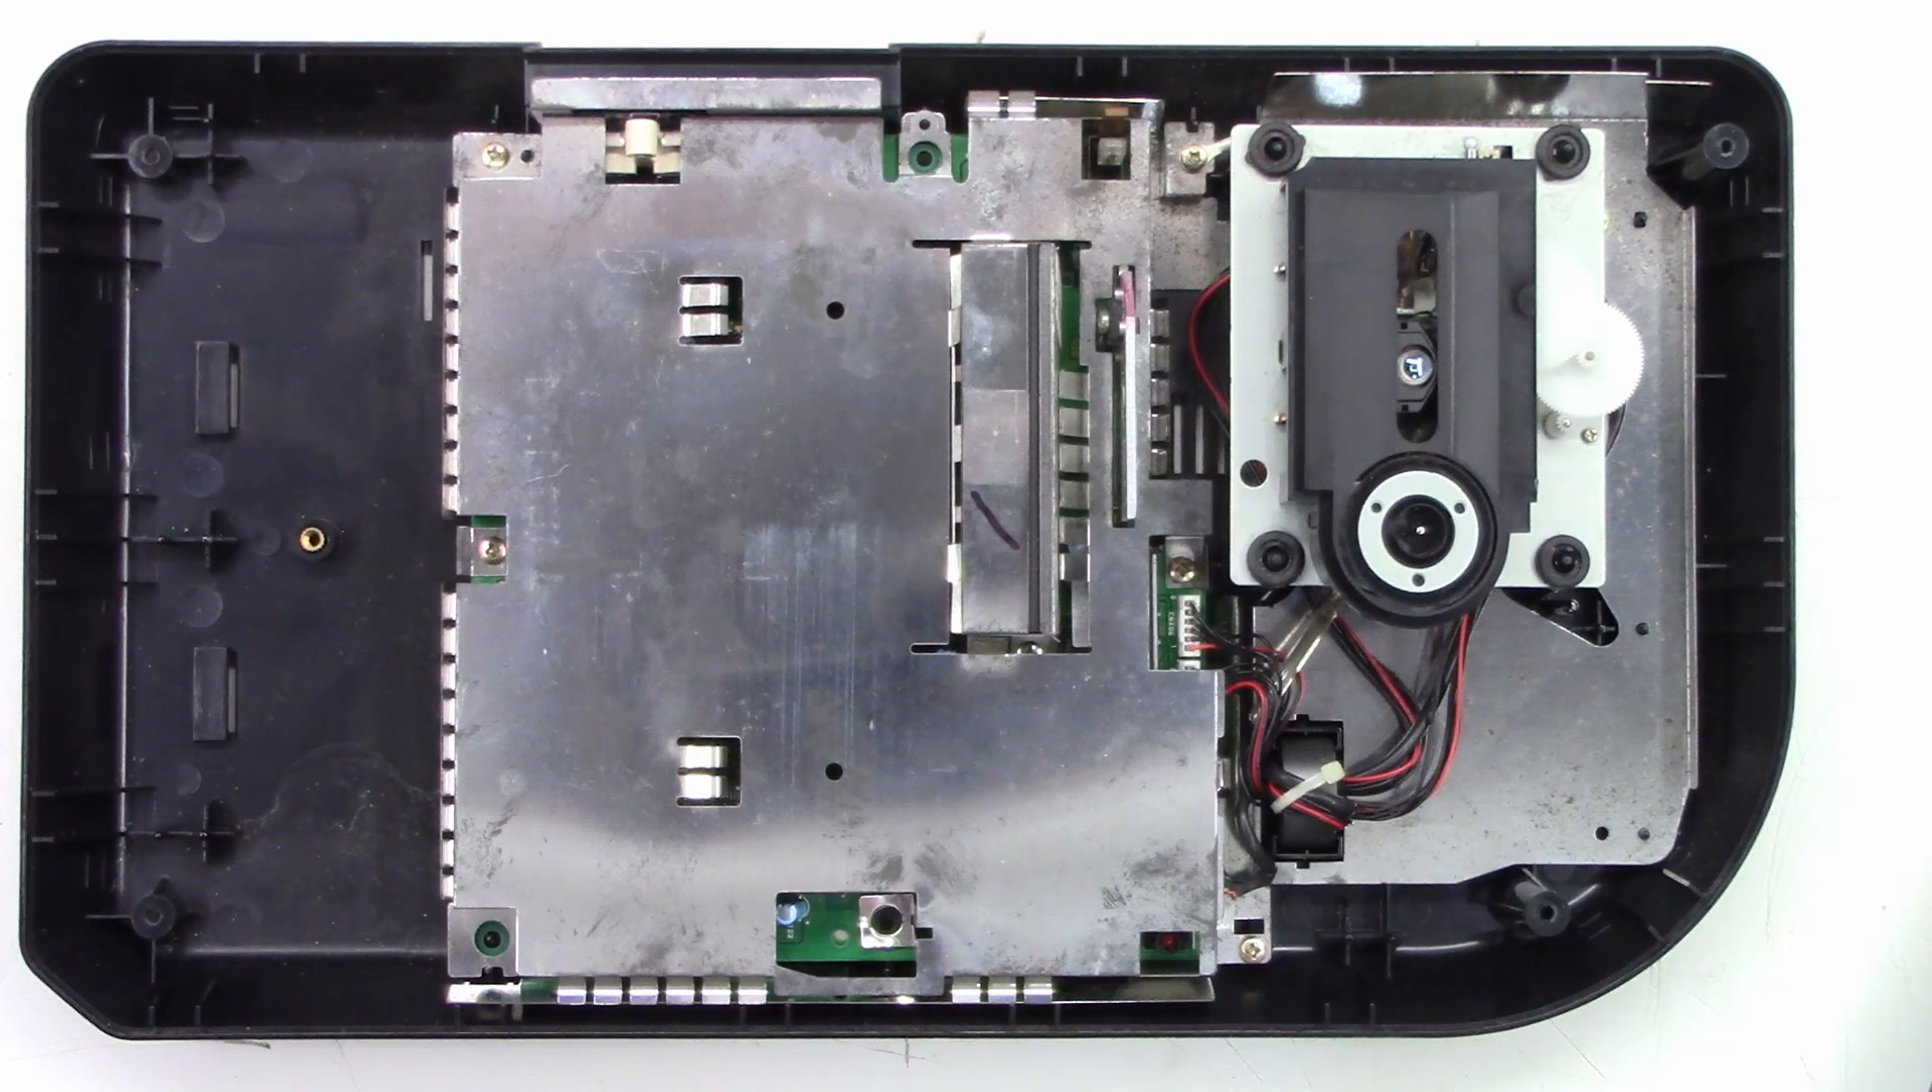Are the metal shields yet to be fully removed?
Yes.